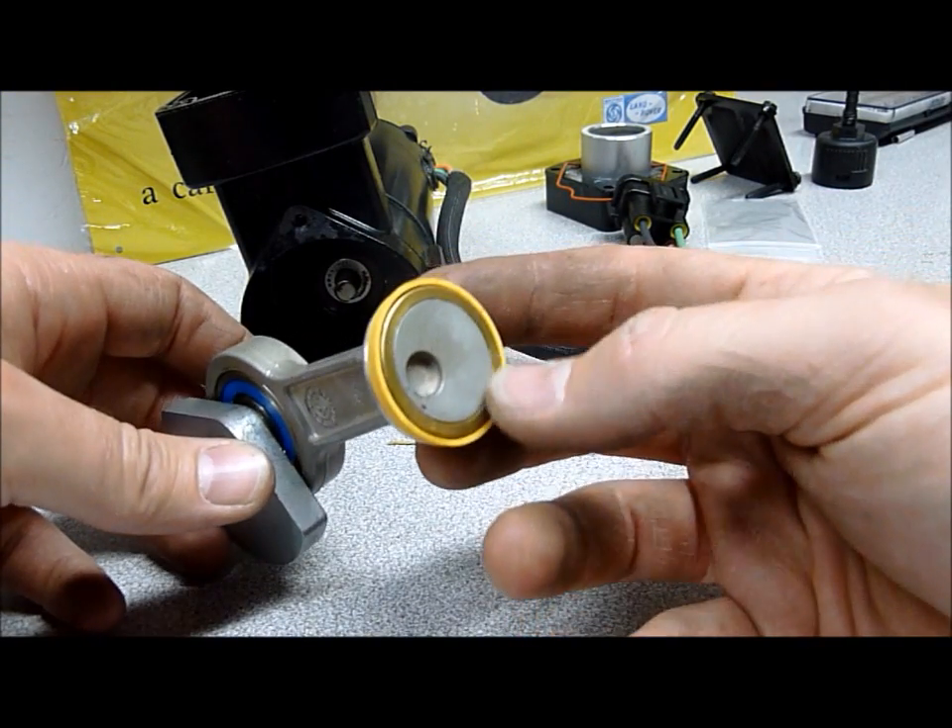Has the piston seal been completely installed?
Yes.